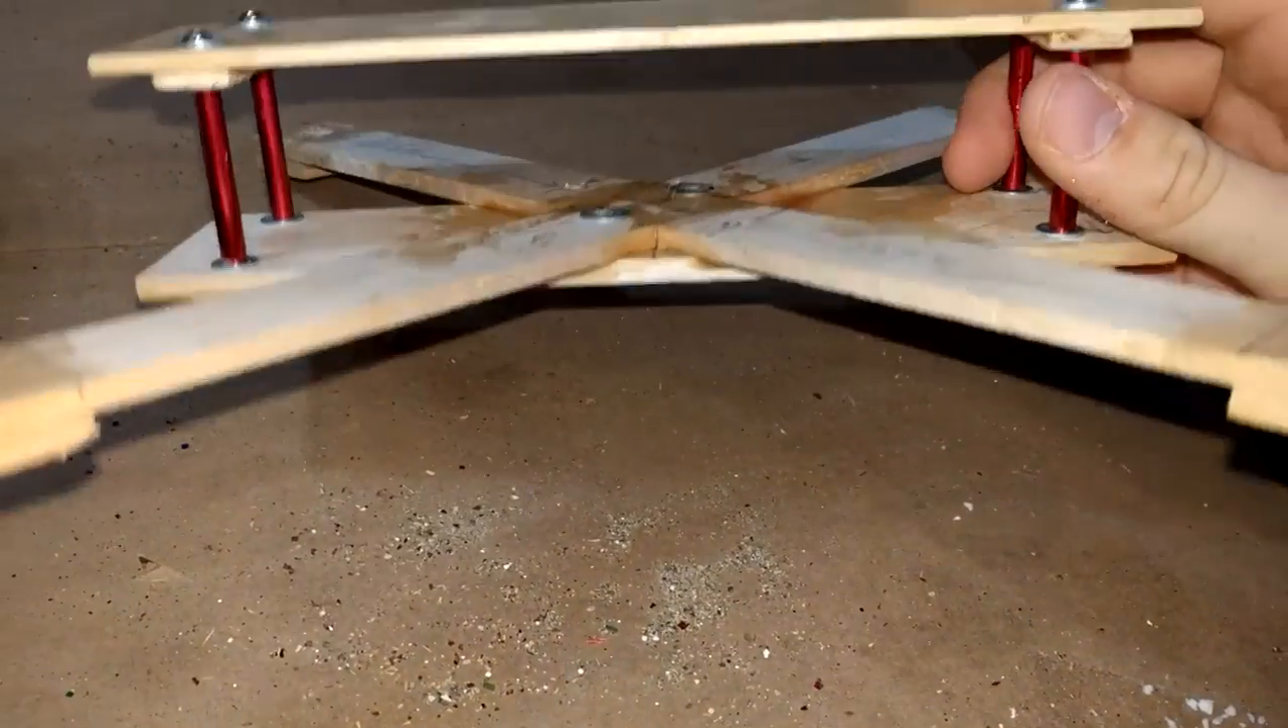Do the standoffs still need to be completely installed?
No.